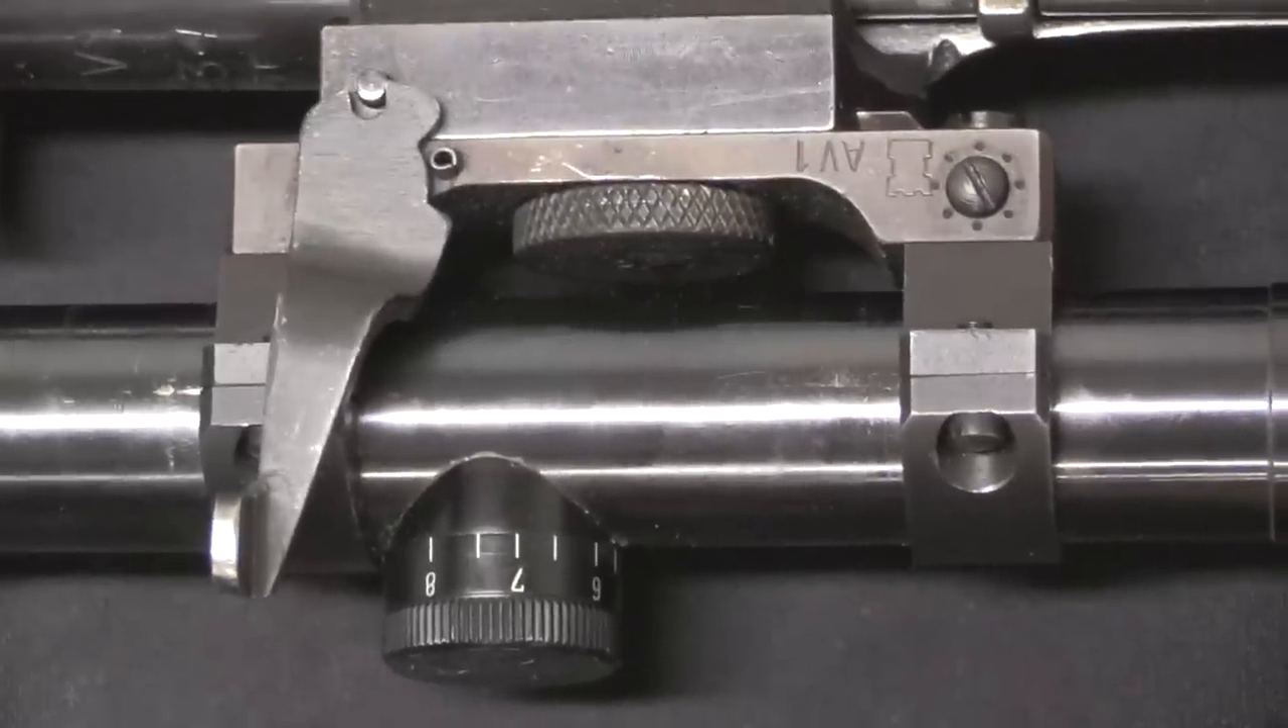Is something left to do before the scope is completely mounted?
No.